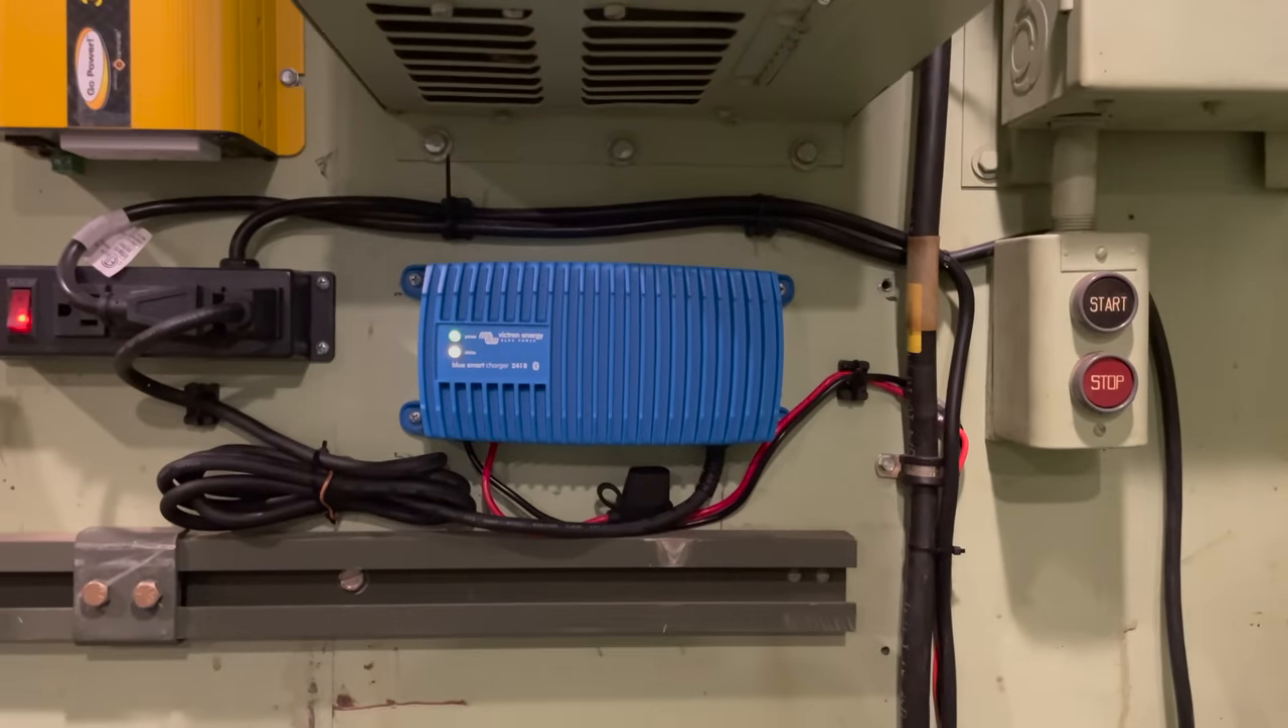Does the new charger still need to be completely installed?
No.